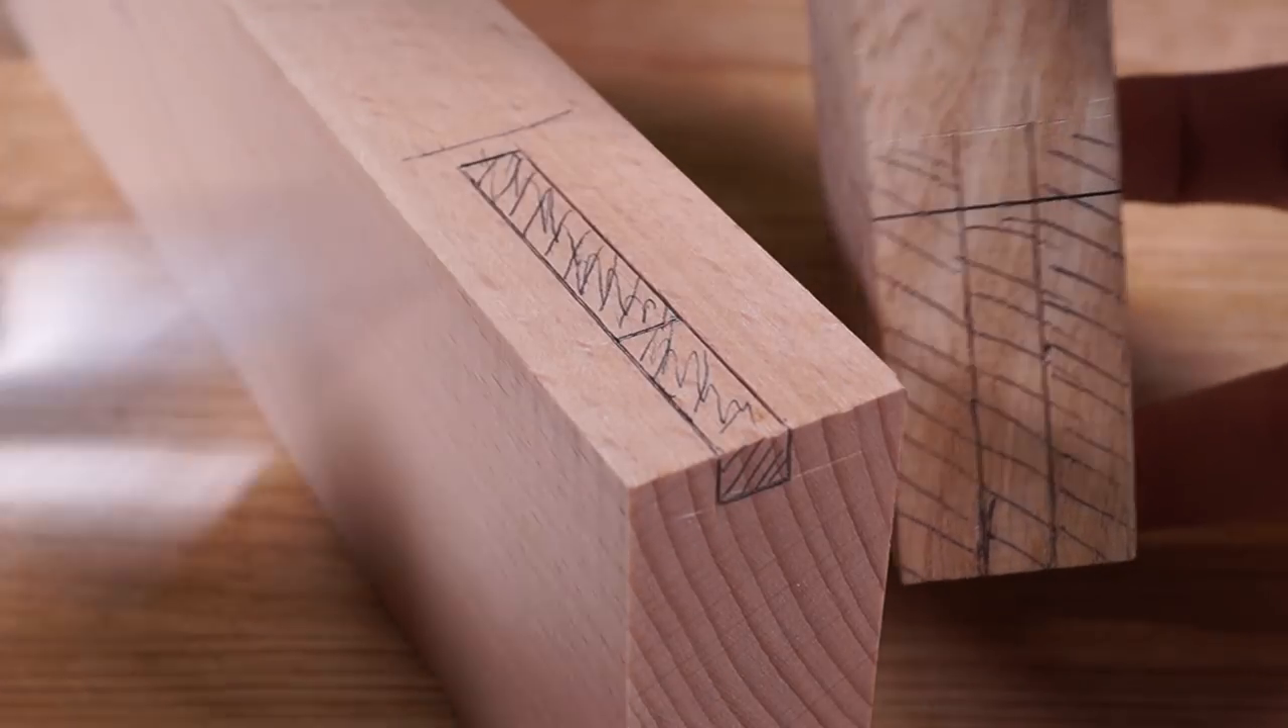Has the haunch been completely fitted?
No.